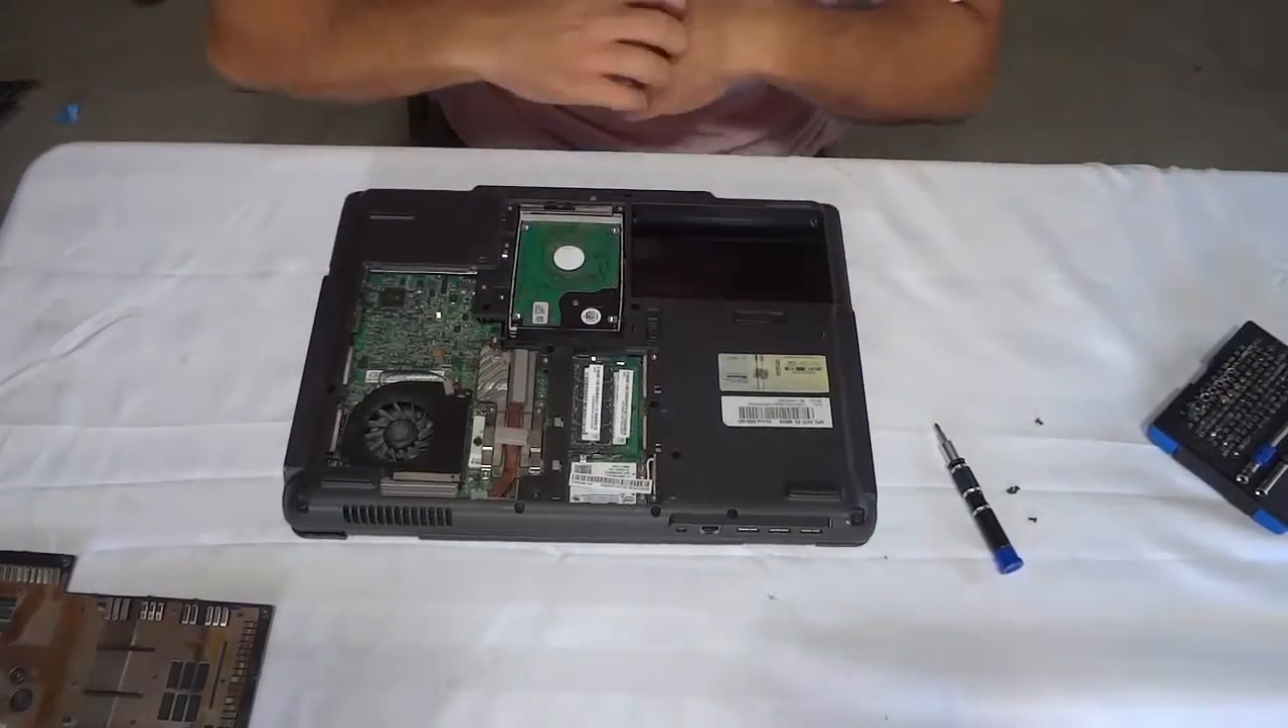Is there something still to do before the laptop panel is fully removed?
No.